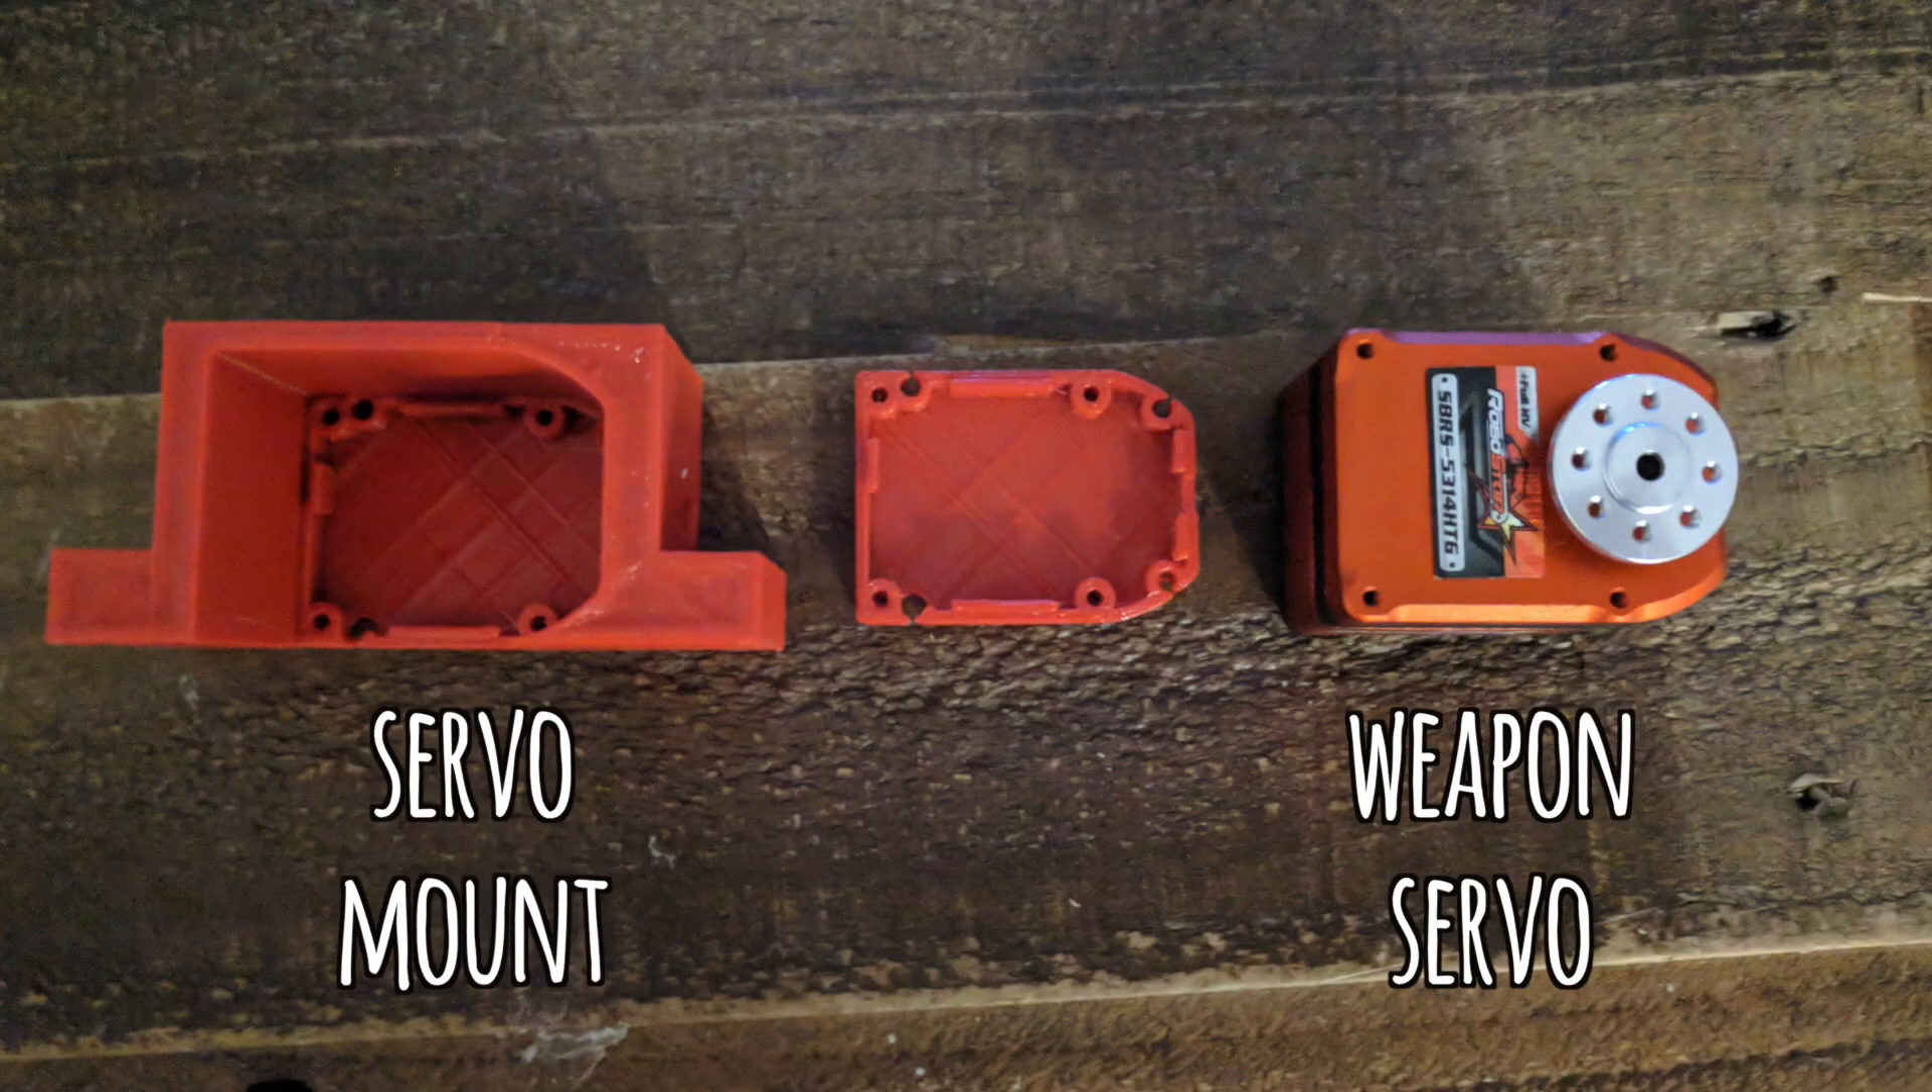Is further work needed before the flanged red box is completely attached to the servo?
Yes.